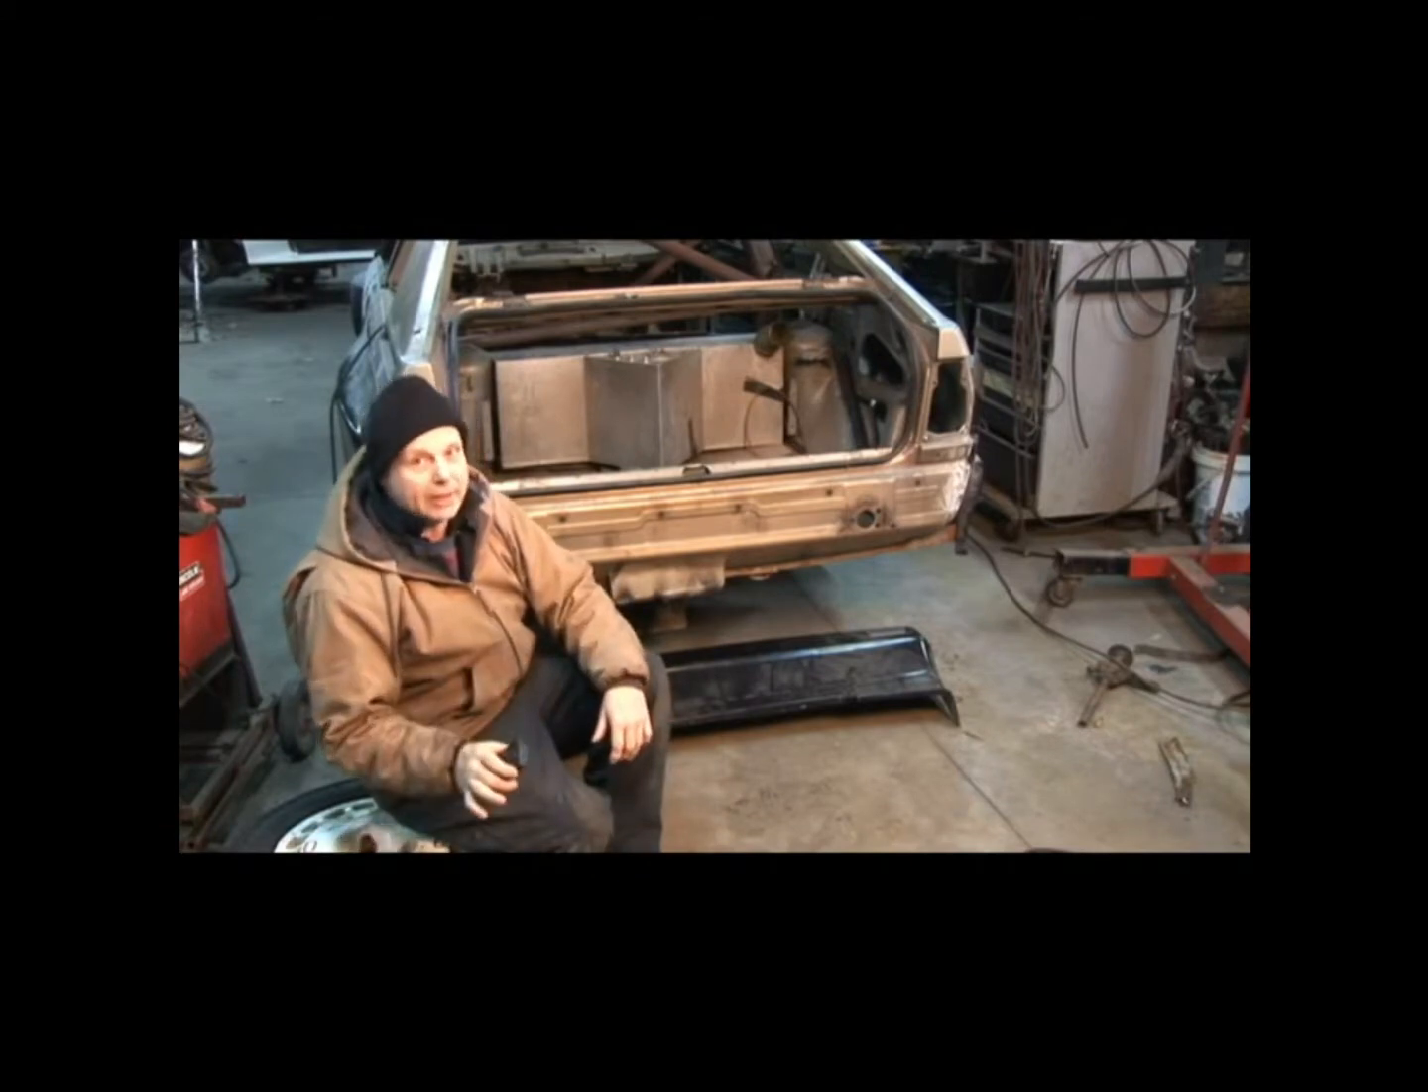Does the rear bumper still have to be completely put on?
Yes.